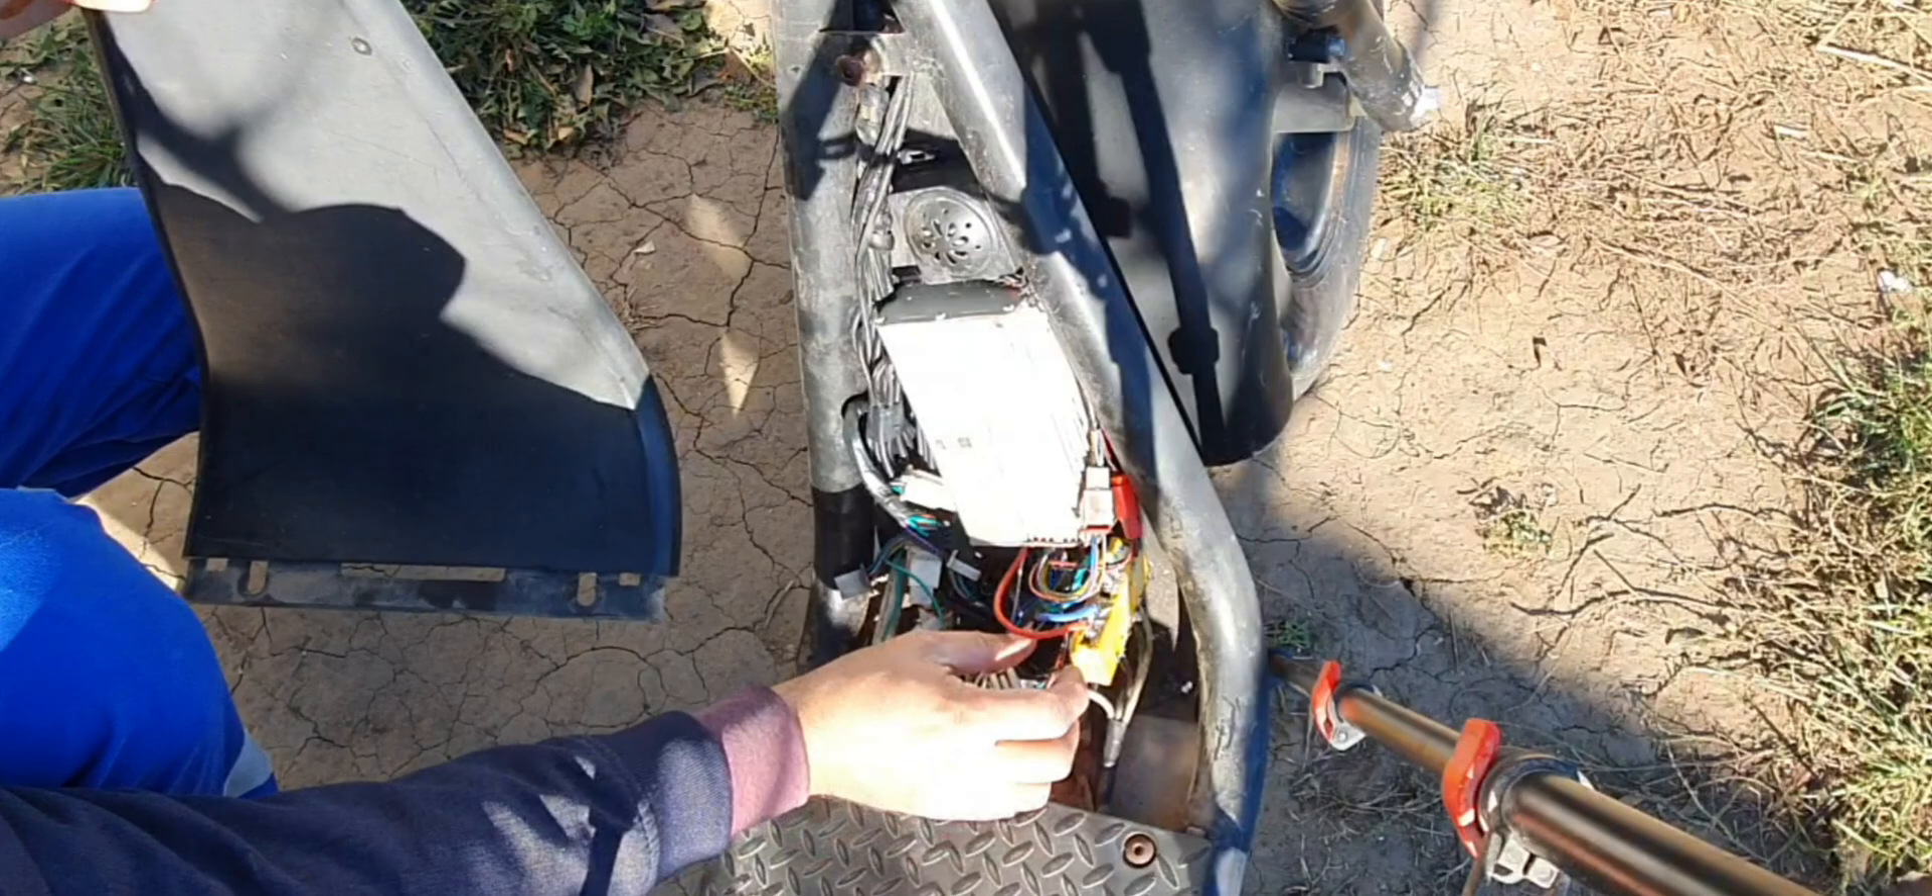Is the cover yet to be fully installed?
Yes.